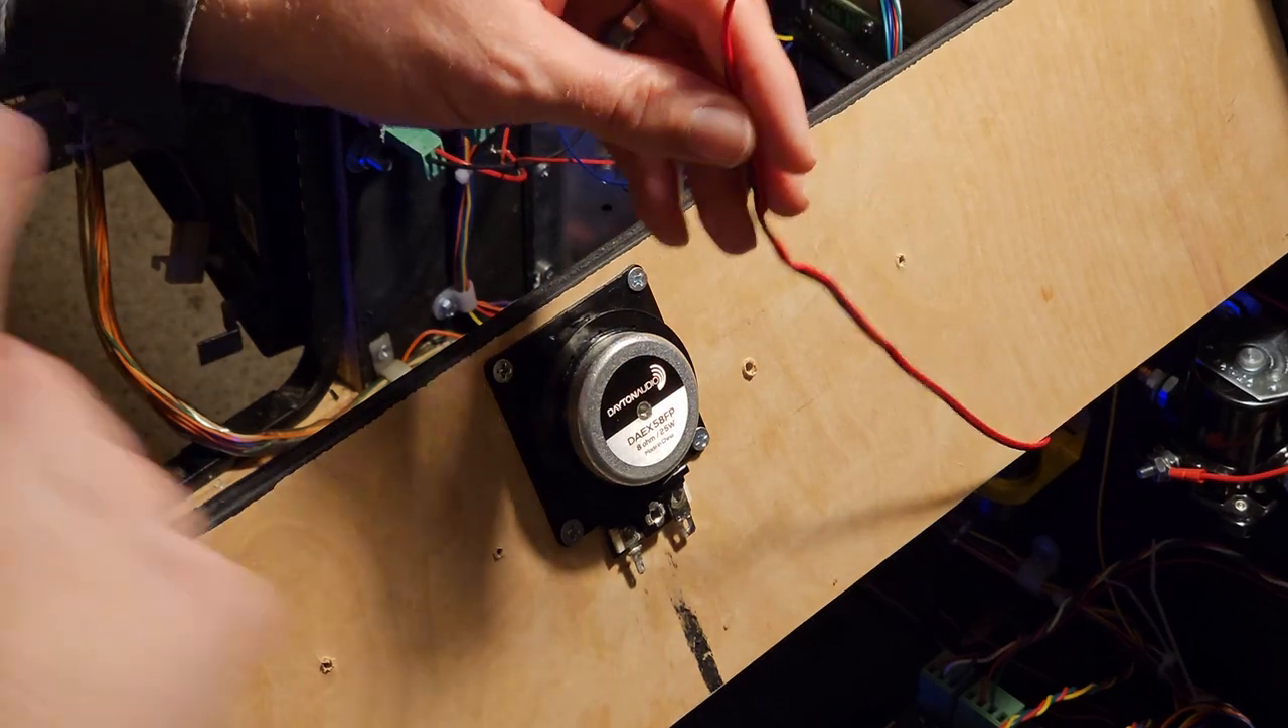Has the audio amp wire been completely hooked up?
No.